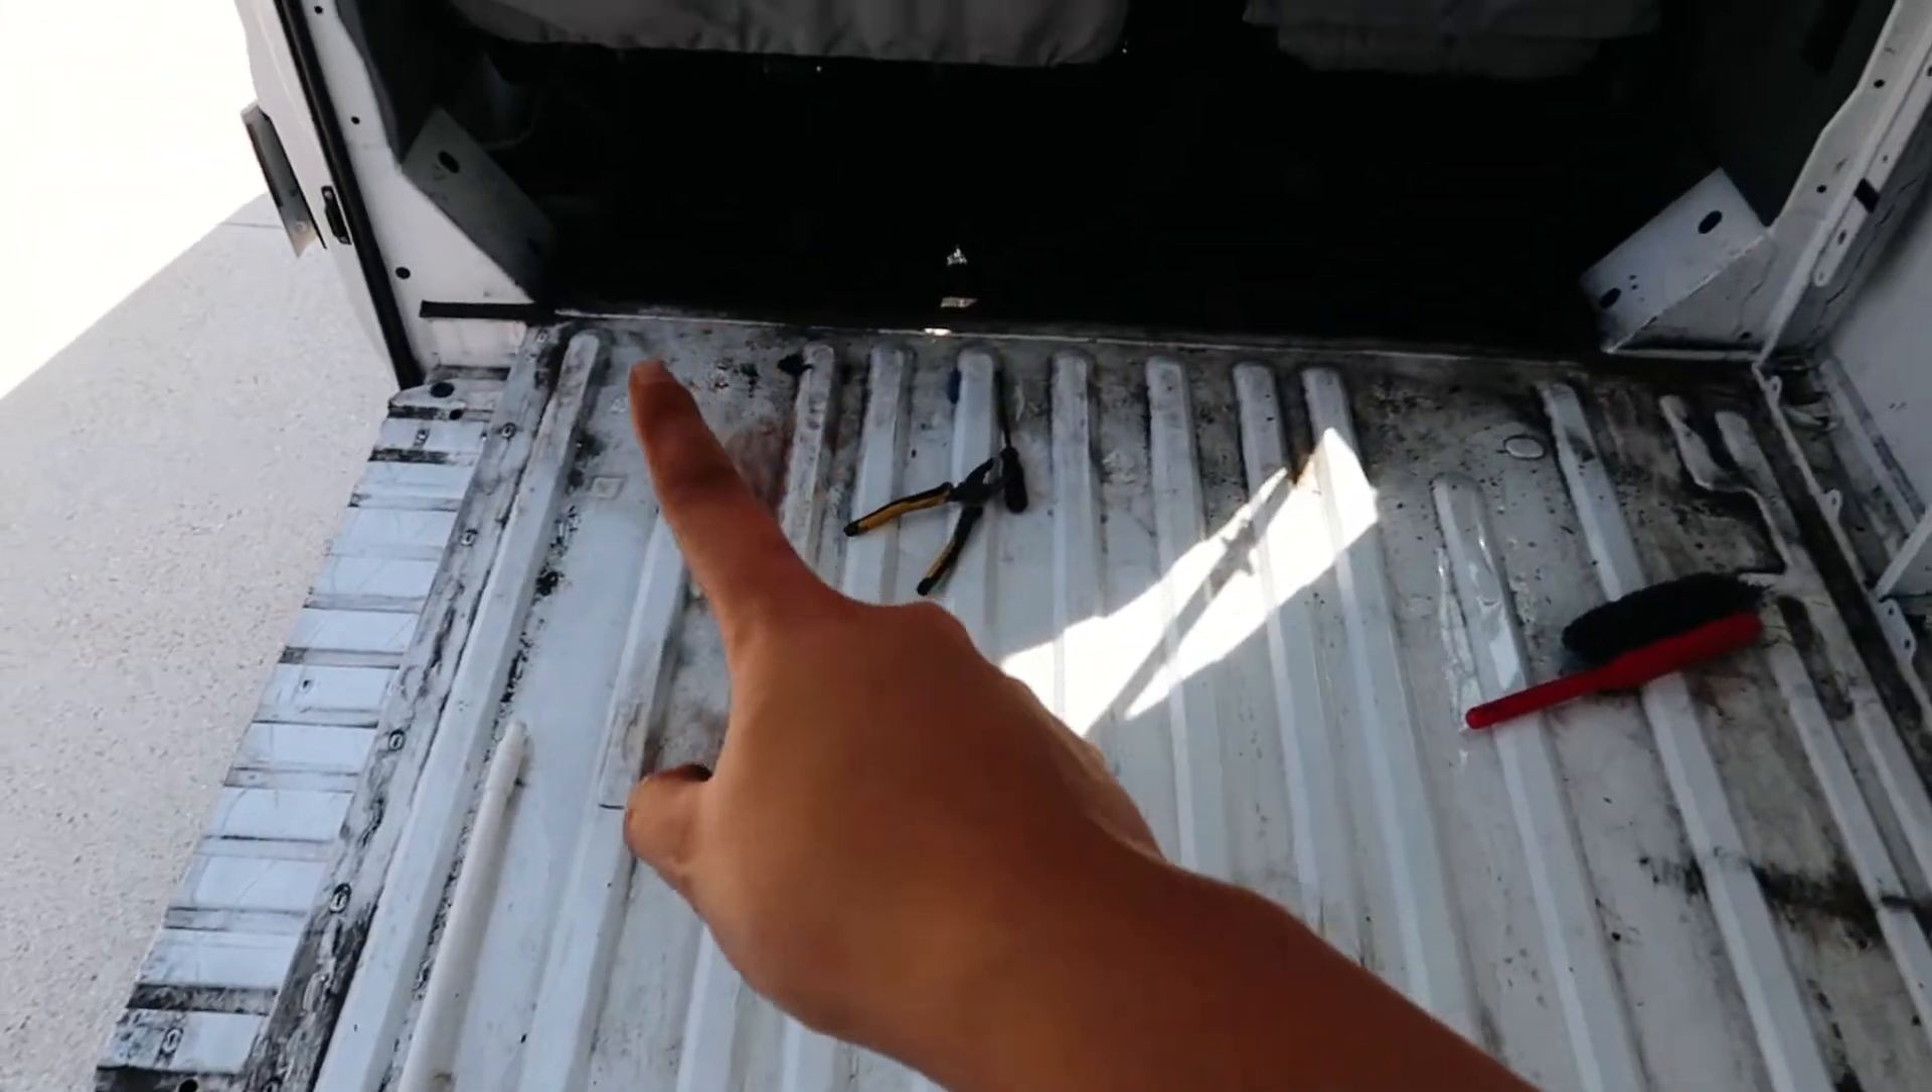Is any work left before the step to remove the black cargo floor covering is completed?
No.